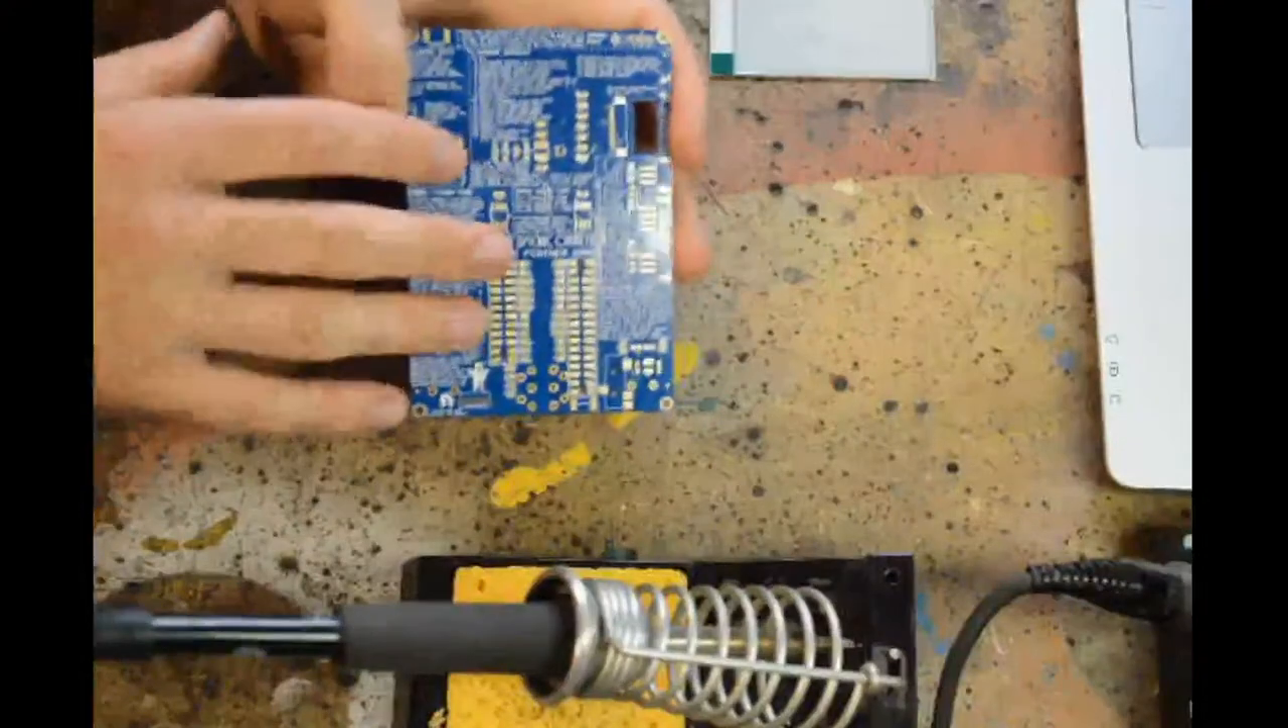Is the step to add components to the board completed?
No.